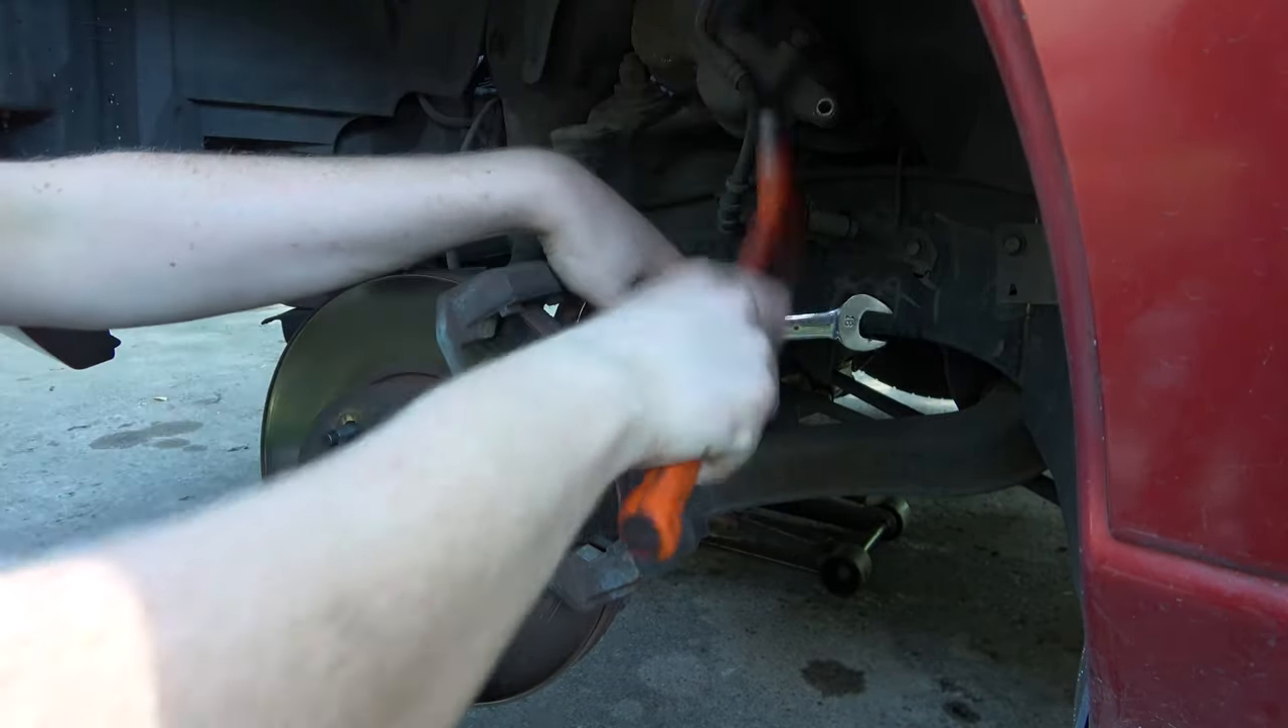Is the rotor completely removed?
No.